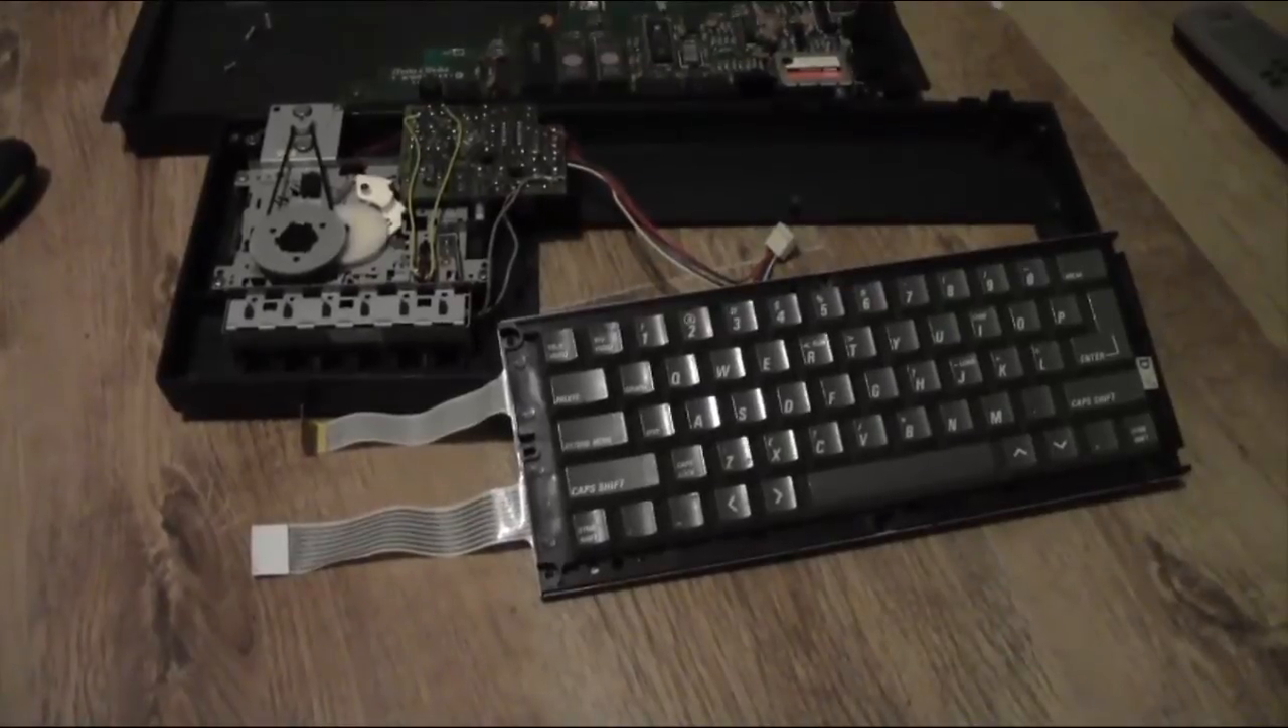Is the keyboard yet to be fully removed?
No.